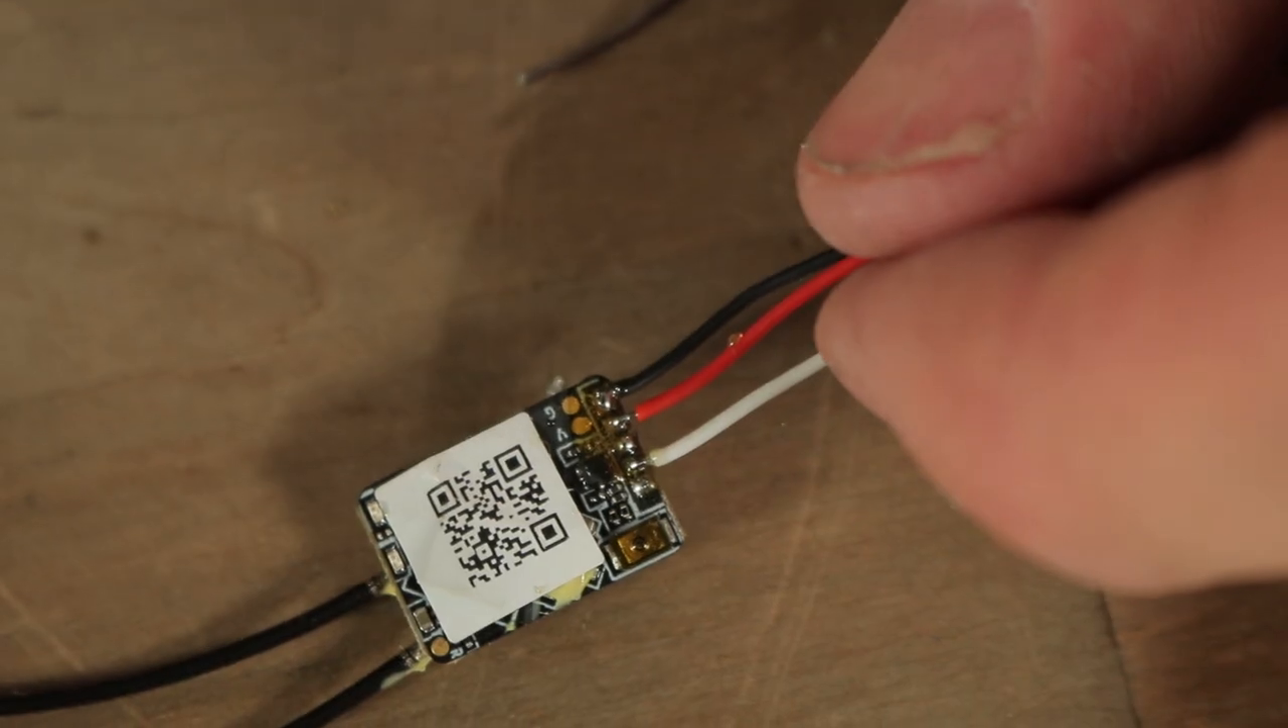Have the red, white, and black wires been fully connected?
Yes.